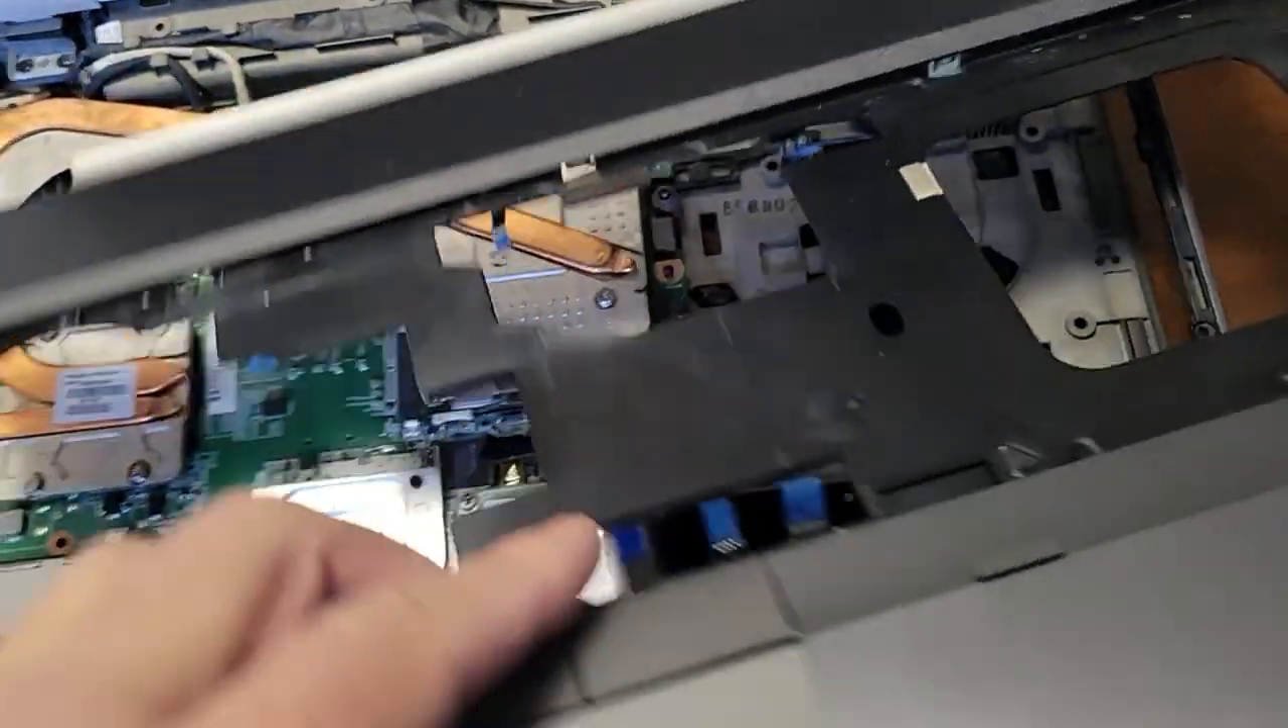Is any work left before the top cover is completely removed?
Yes.